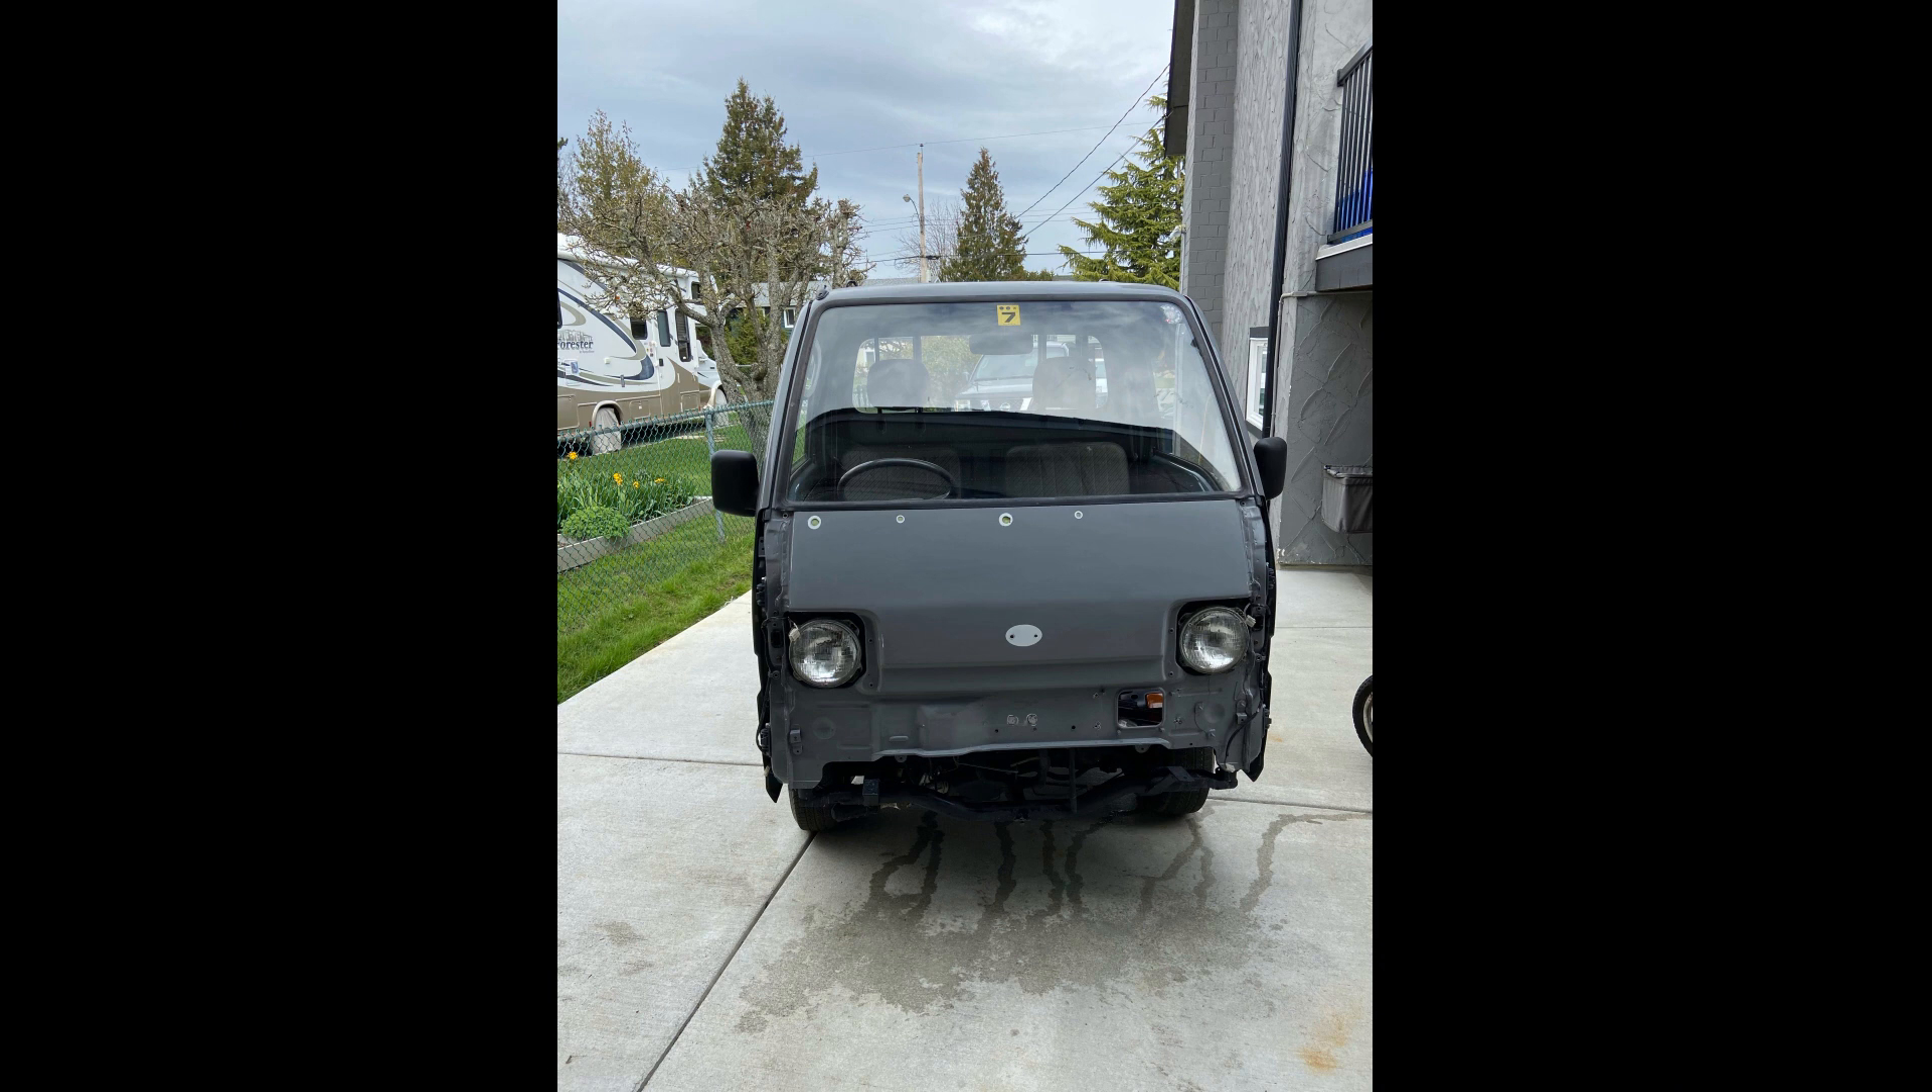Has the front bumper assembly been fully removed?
Yes.